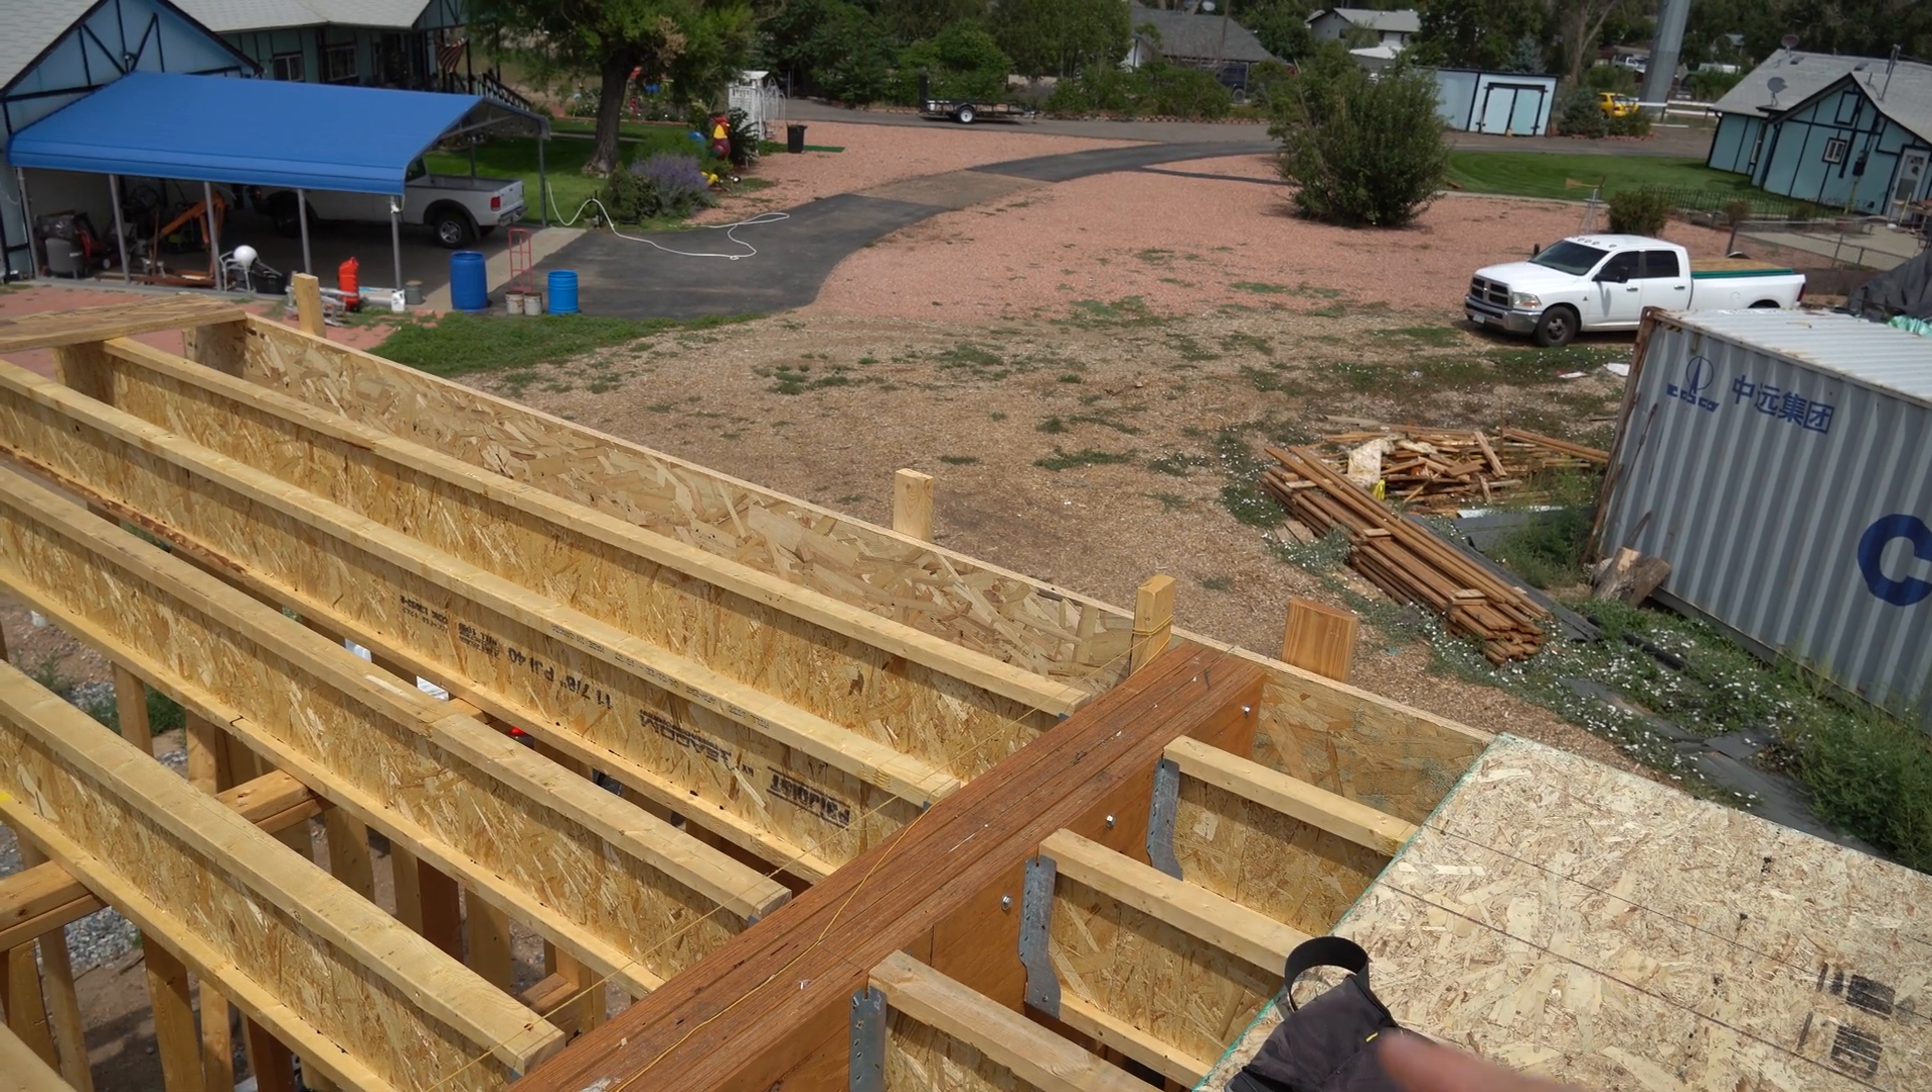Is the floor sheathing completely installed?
No.